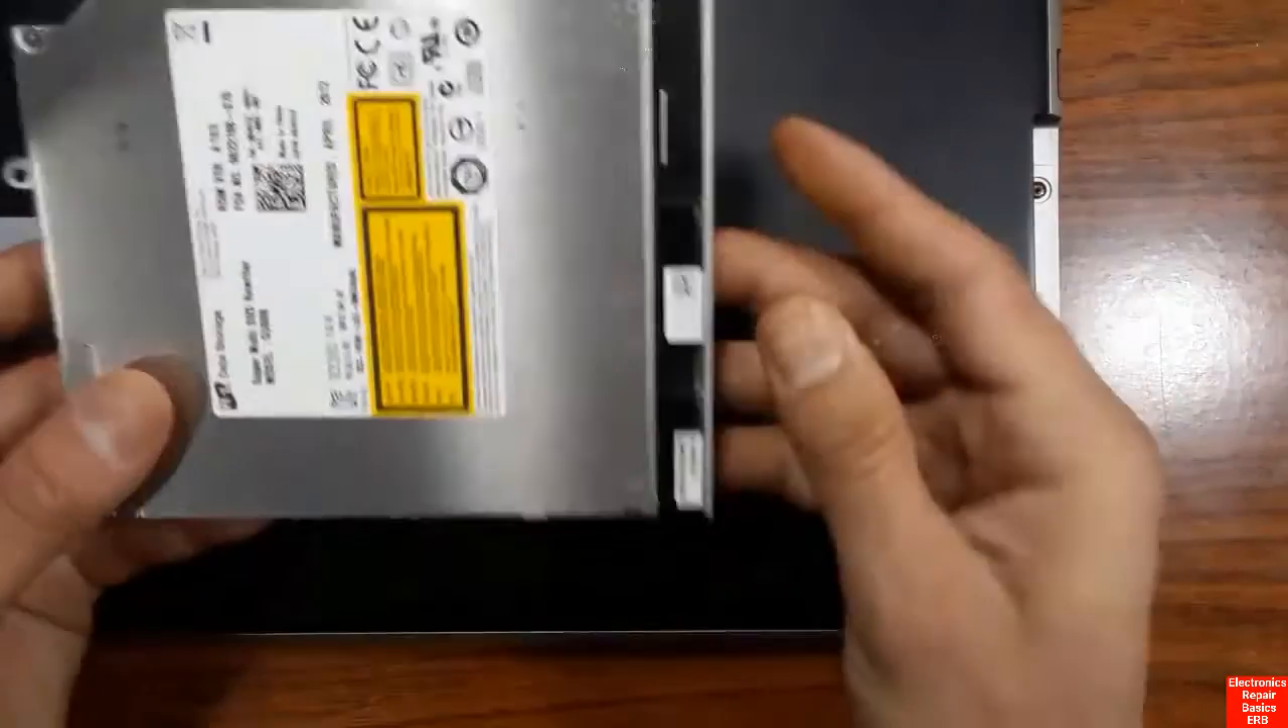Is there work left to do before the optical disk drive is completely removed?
No.